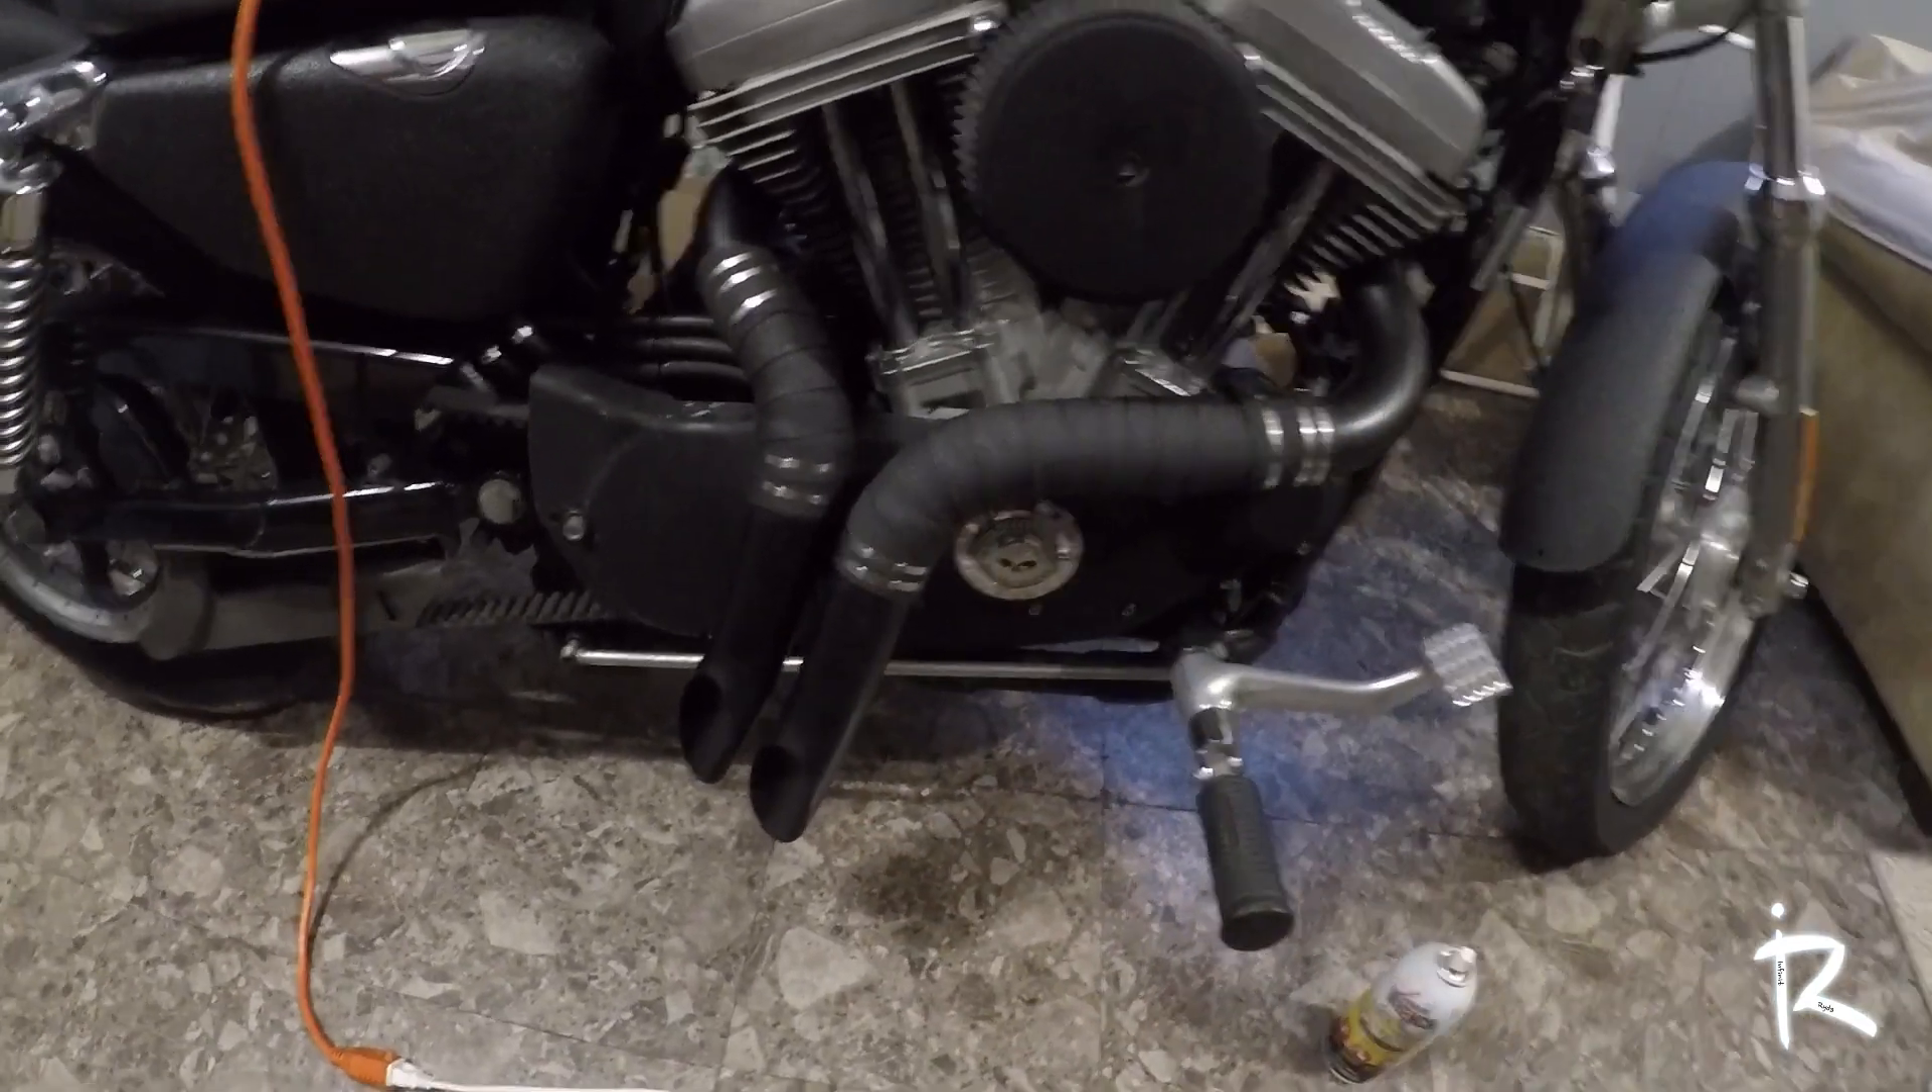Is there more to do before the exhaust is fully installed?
No.